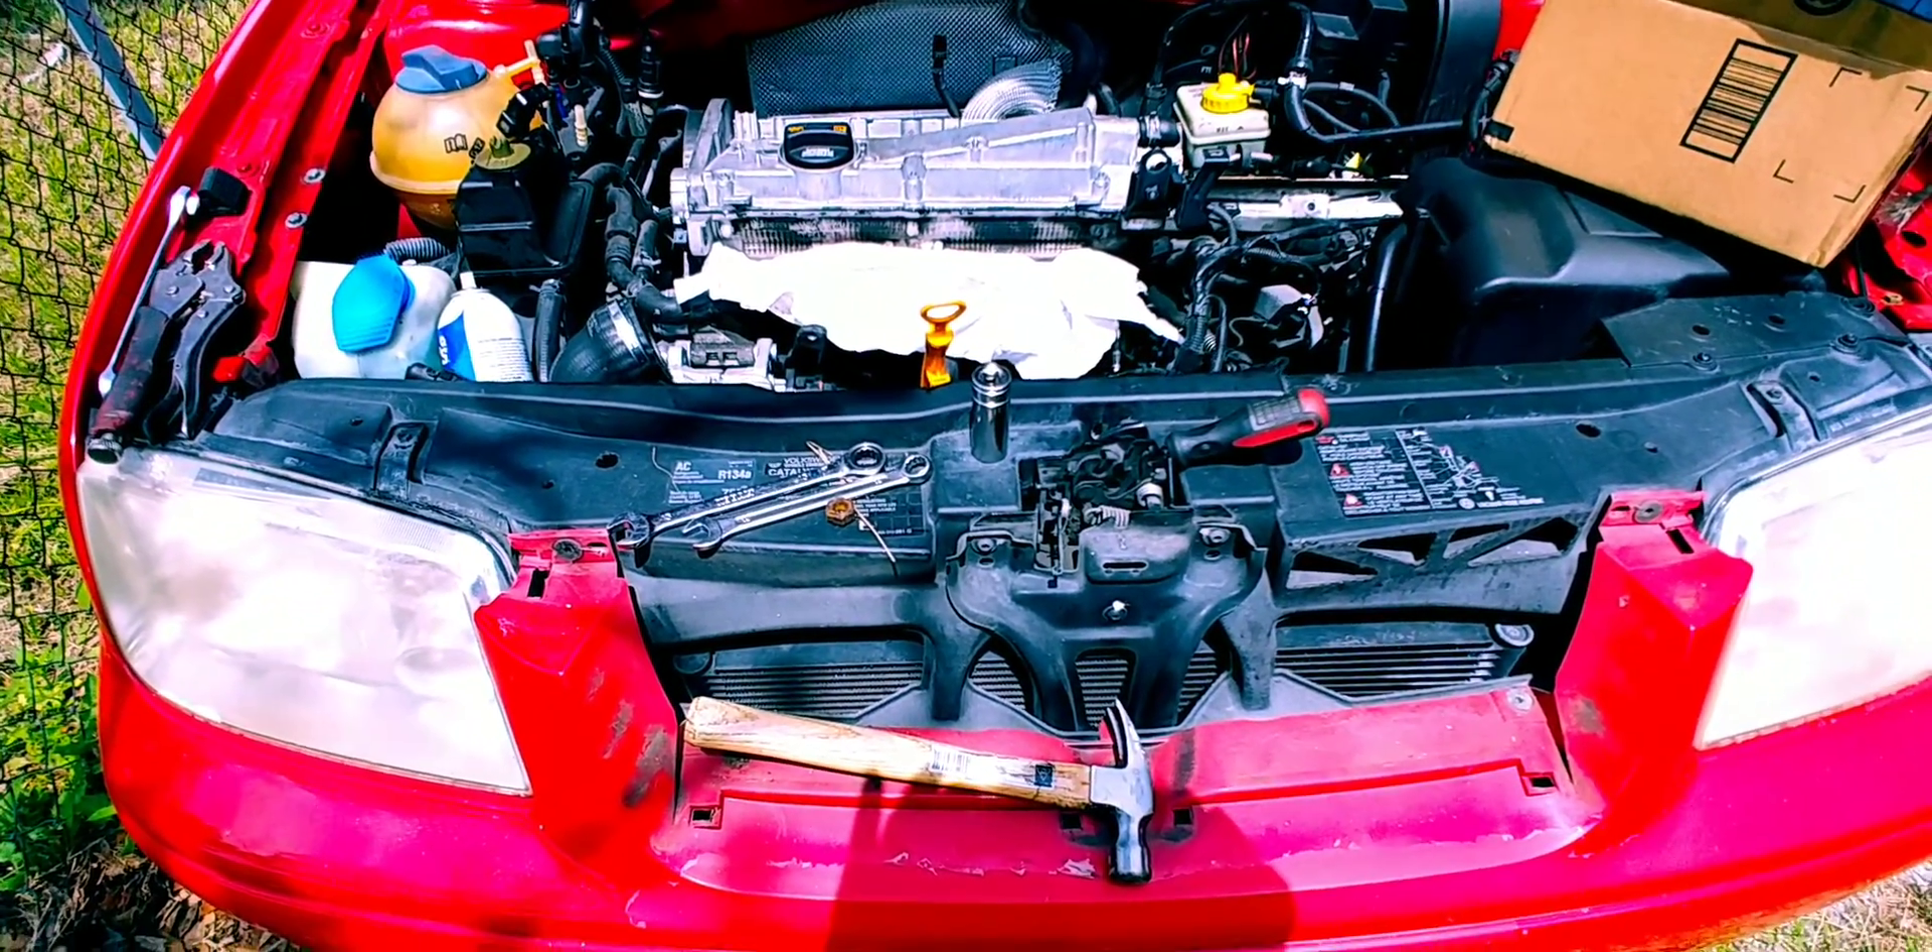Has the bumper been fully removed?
No.